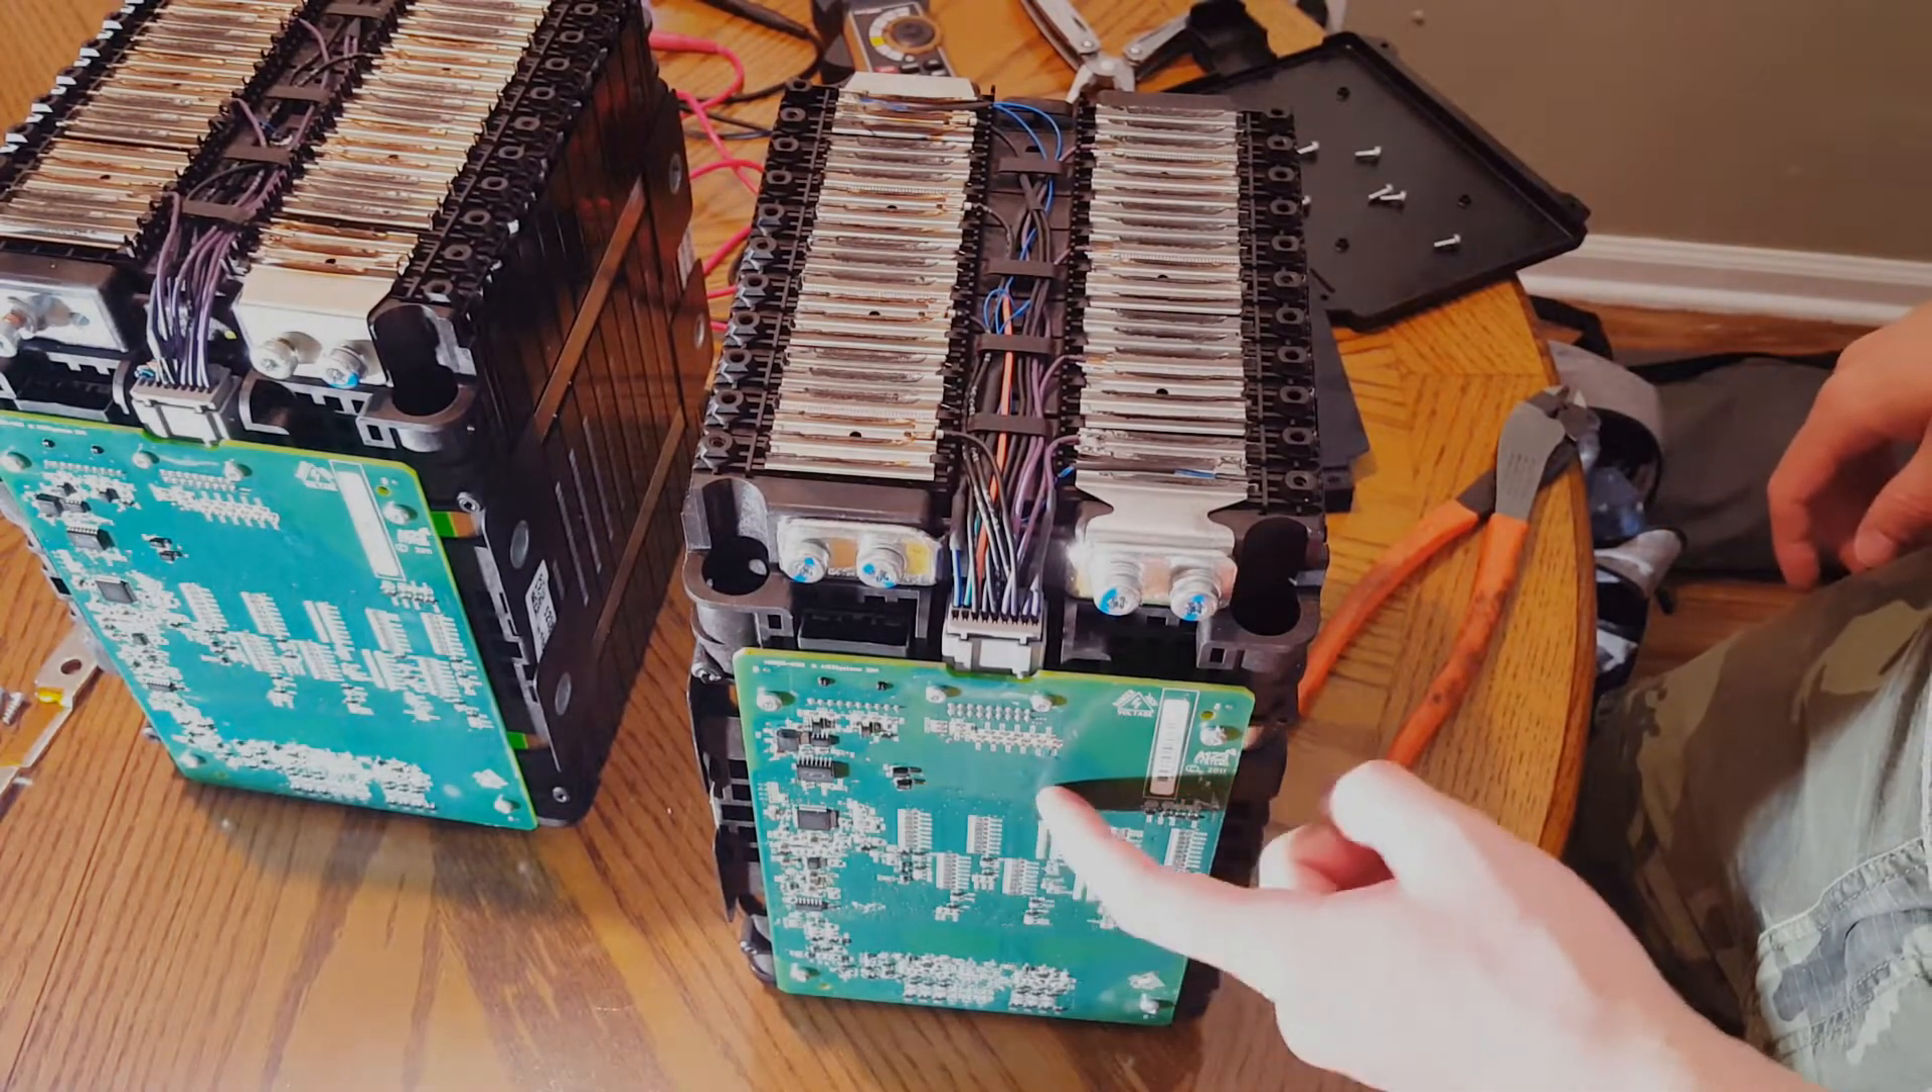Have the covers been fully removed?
Yes.